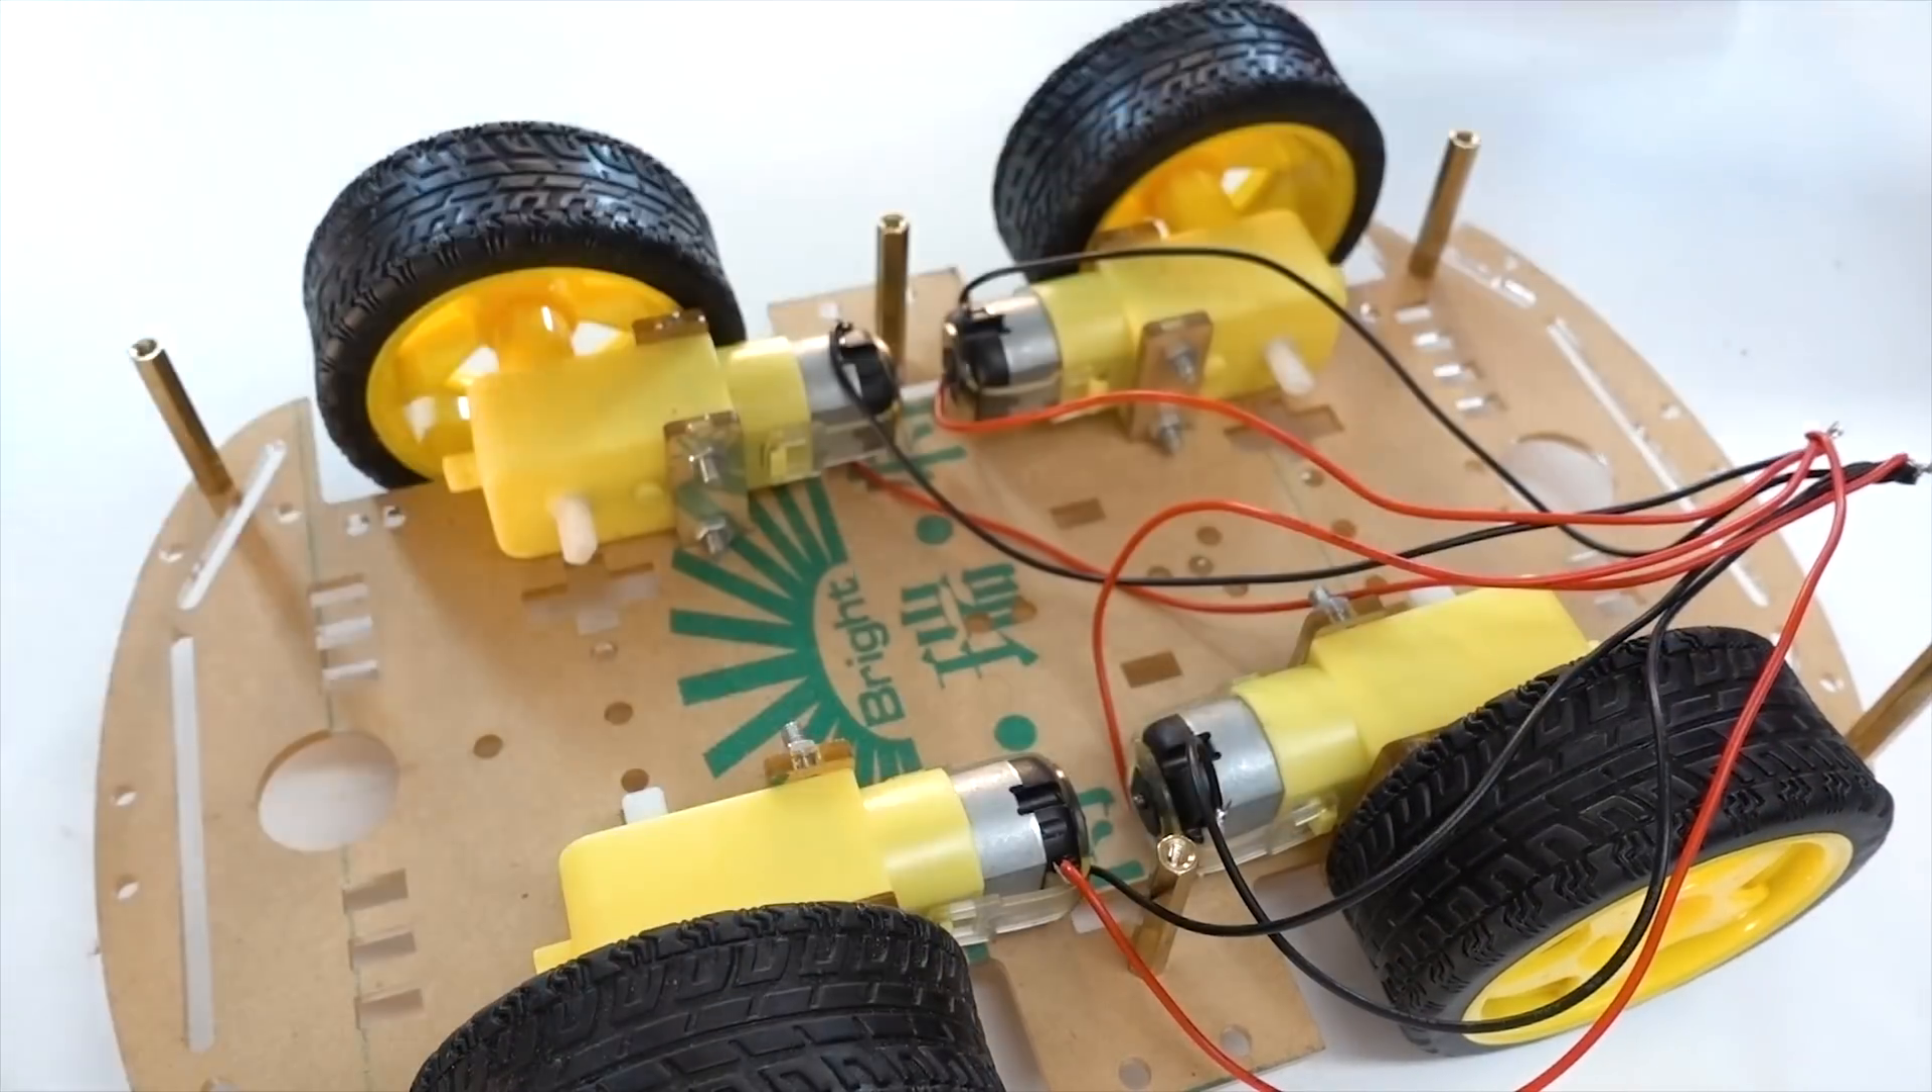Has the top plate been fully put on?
No.